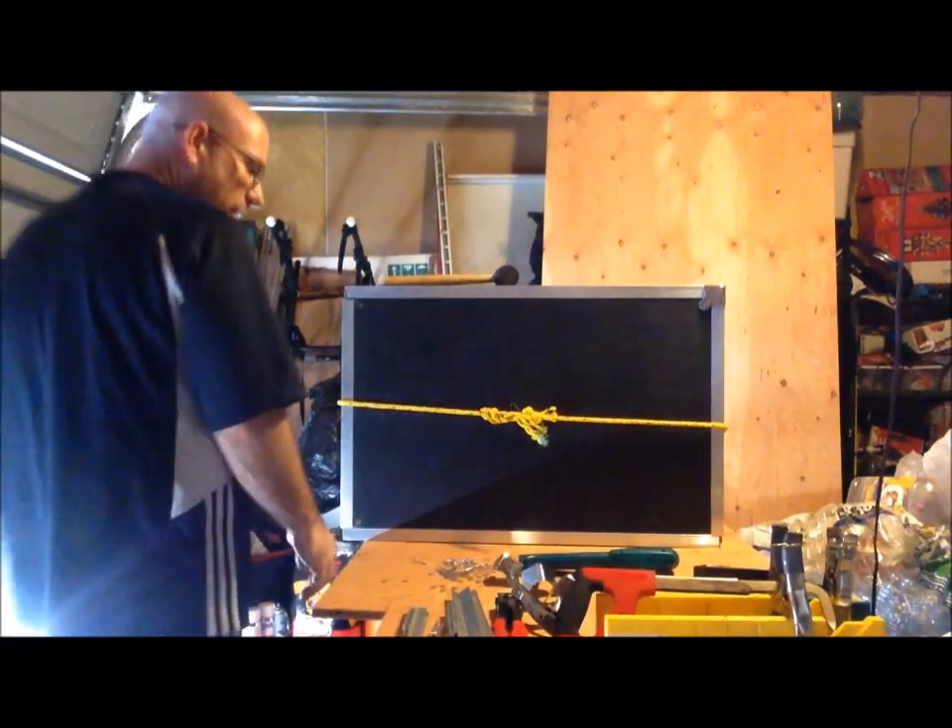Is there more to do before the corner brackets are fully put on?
Yes.